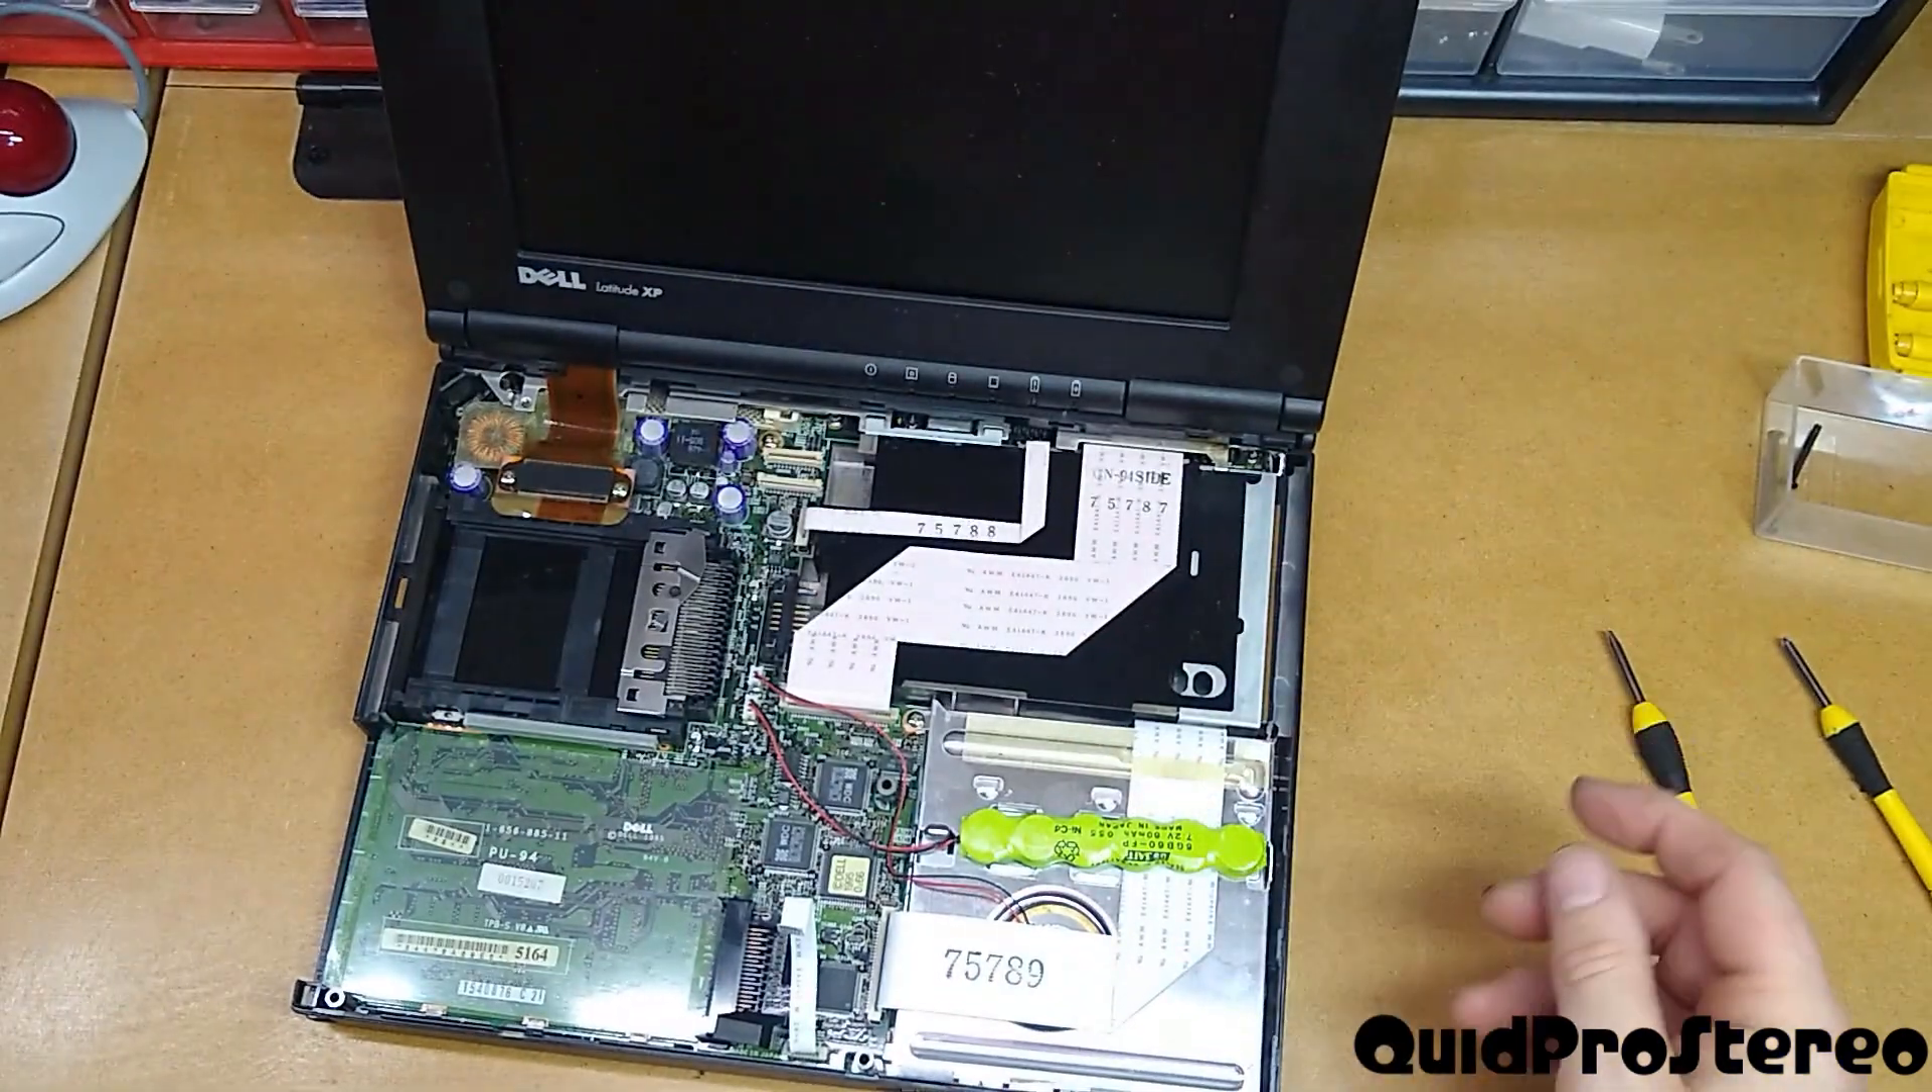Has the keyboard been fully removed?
Yes.